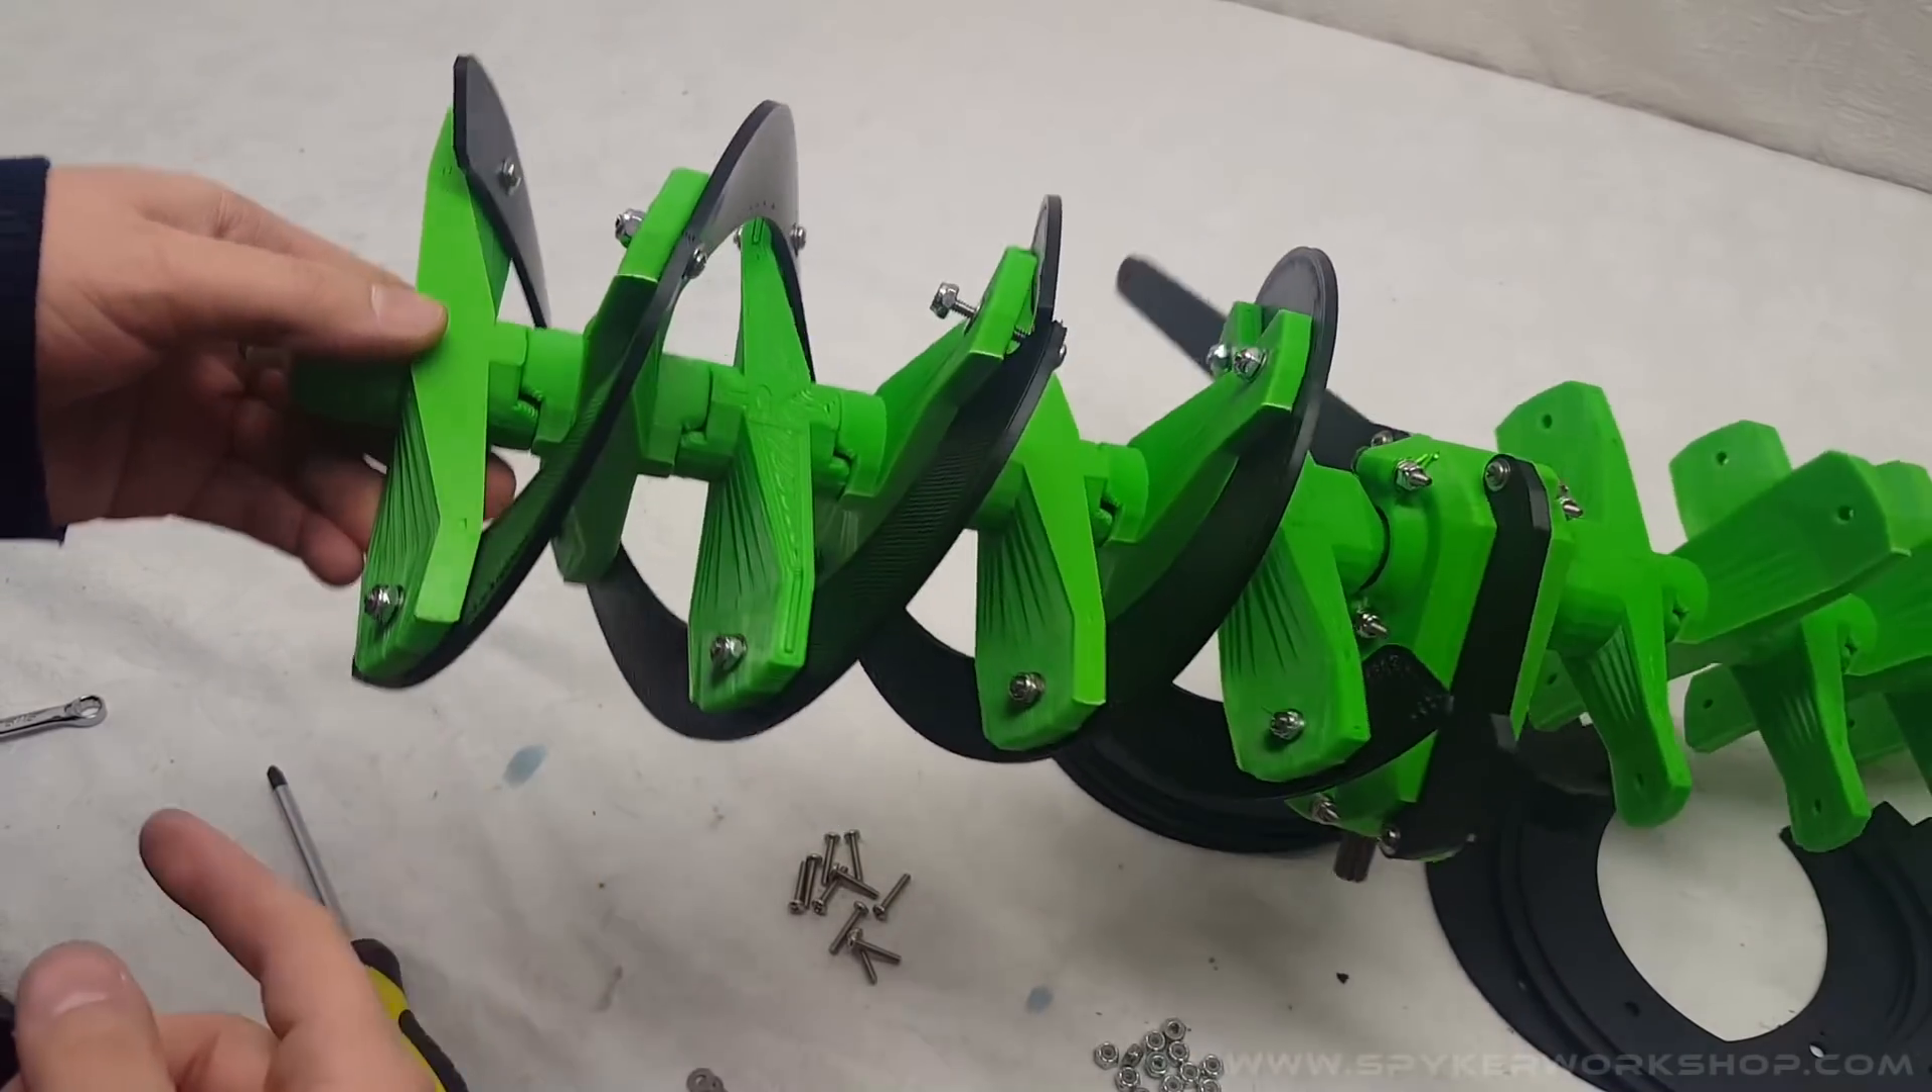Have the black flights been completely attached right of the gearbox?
No.